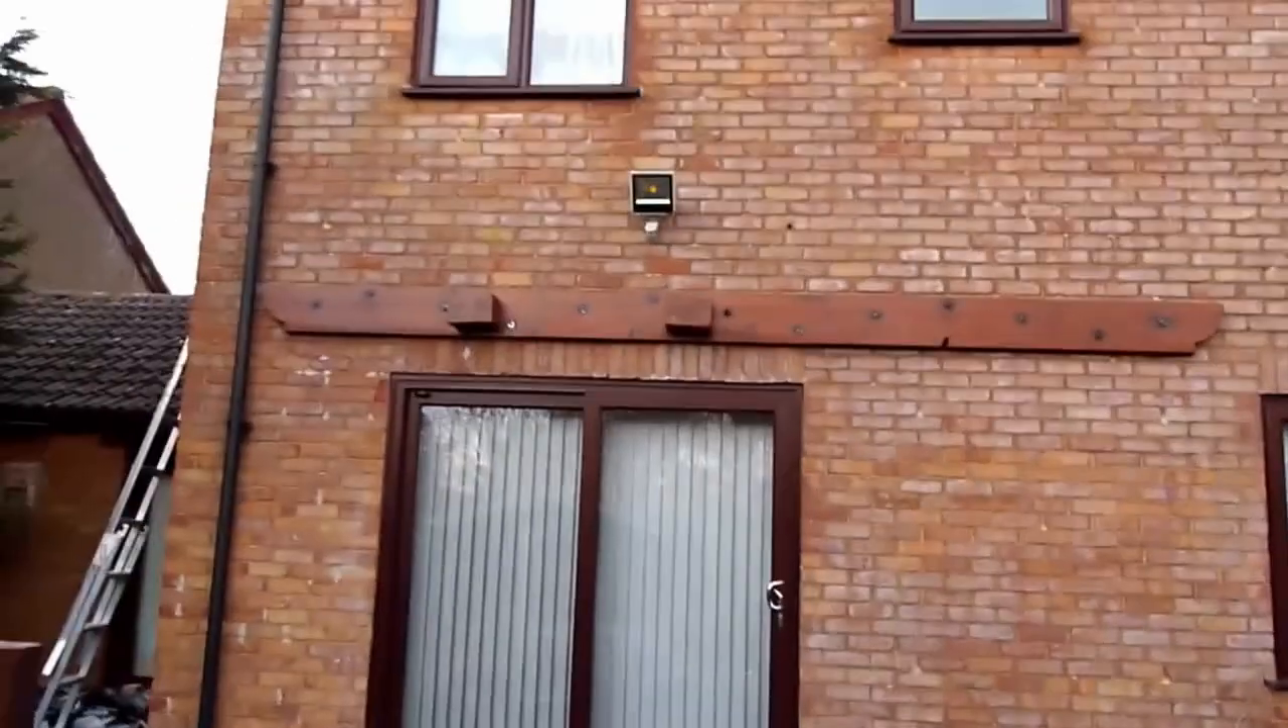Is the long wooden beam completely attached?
Yes.